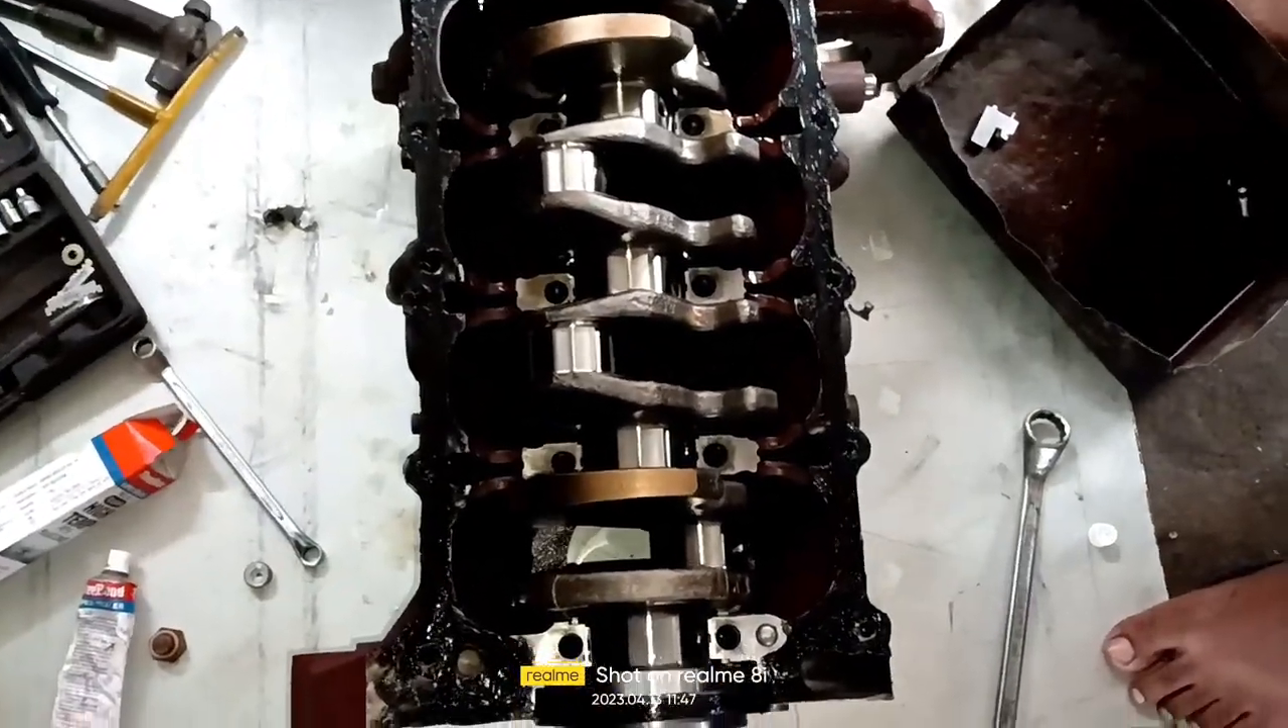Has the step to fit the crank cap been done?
No.